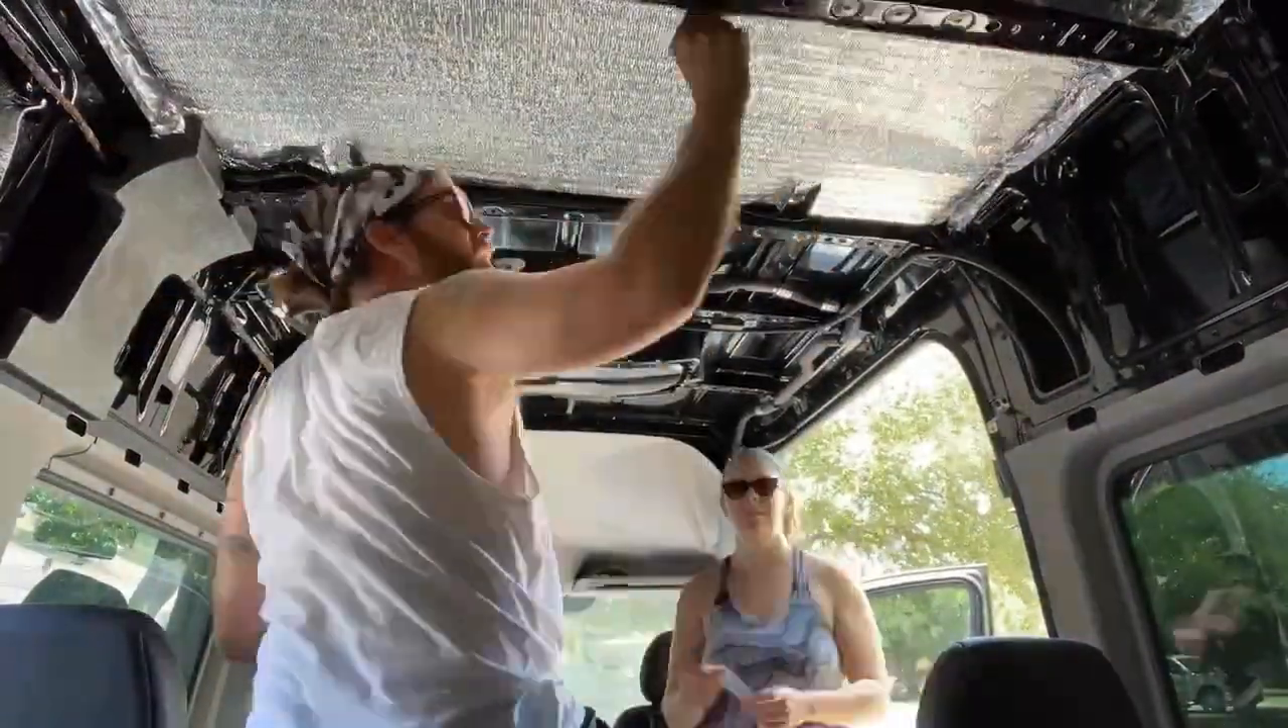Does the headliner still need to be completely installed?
Yes.